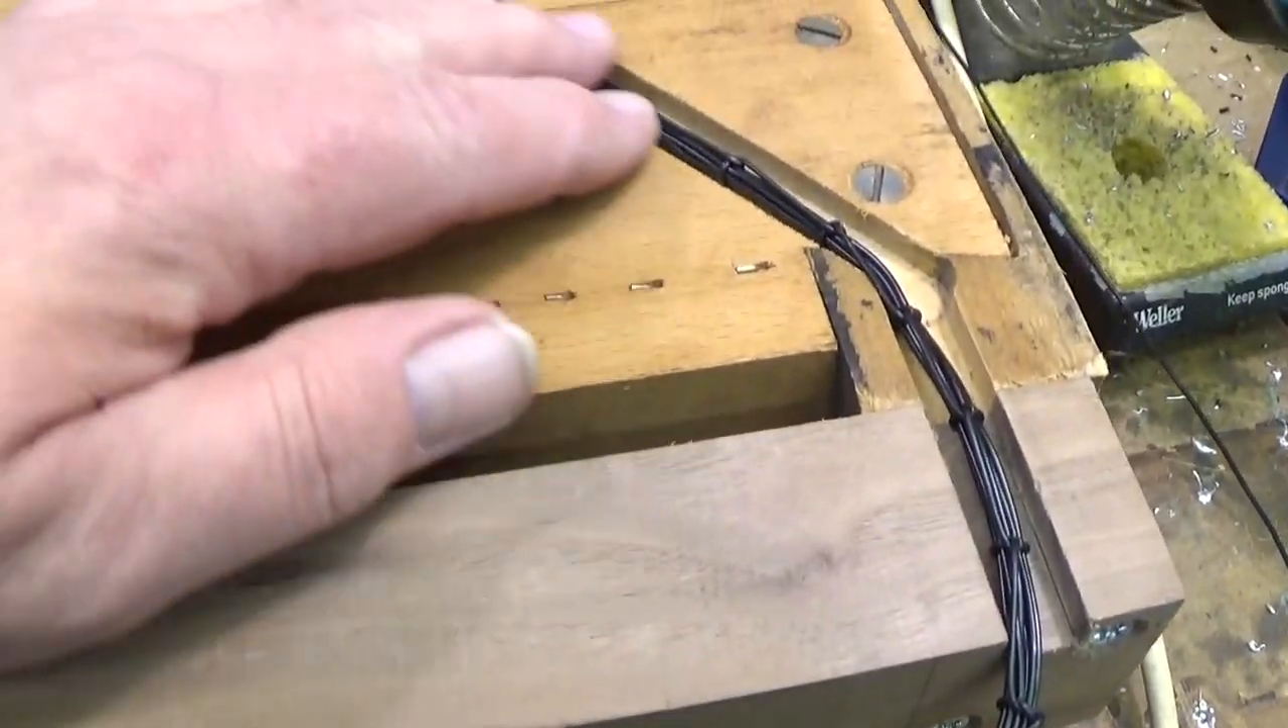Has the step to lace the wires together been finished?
Yes.